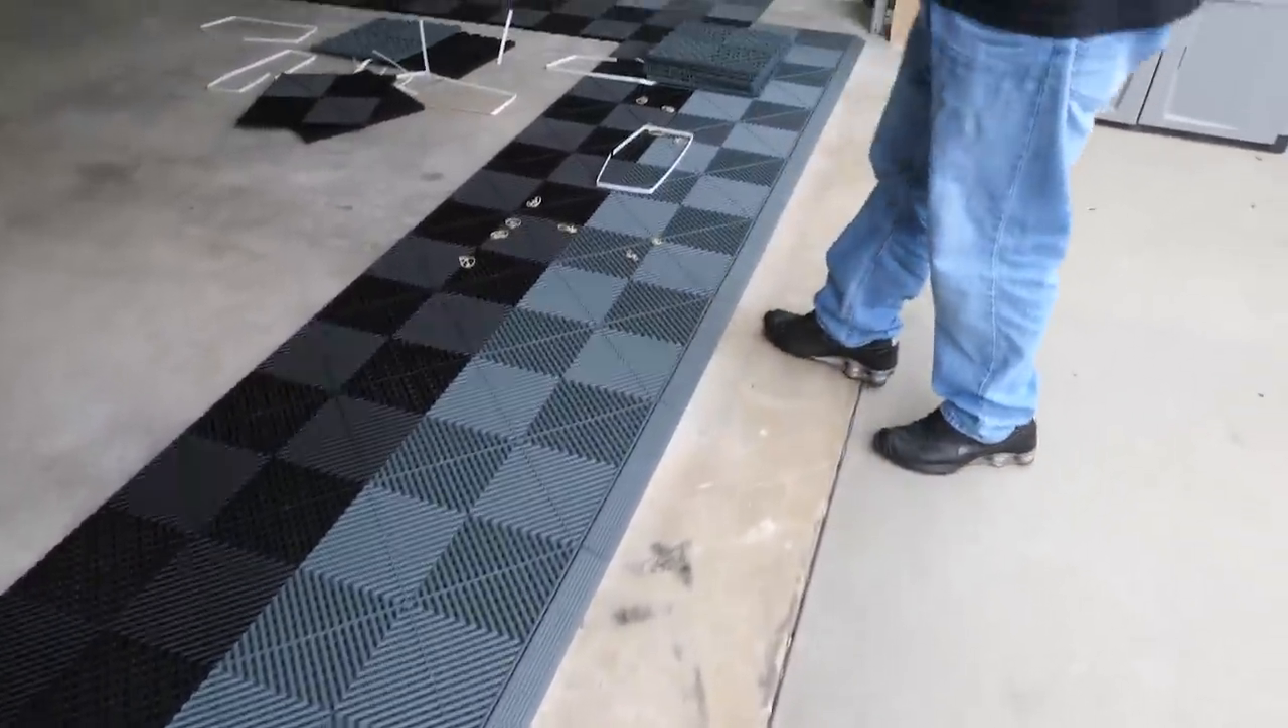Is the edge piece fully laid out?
Yes.